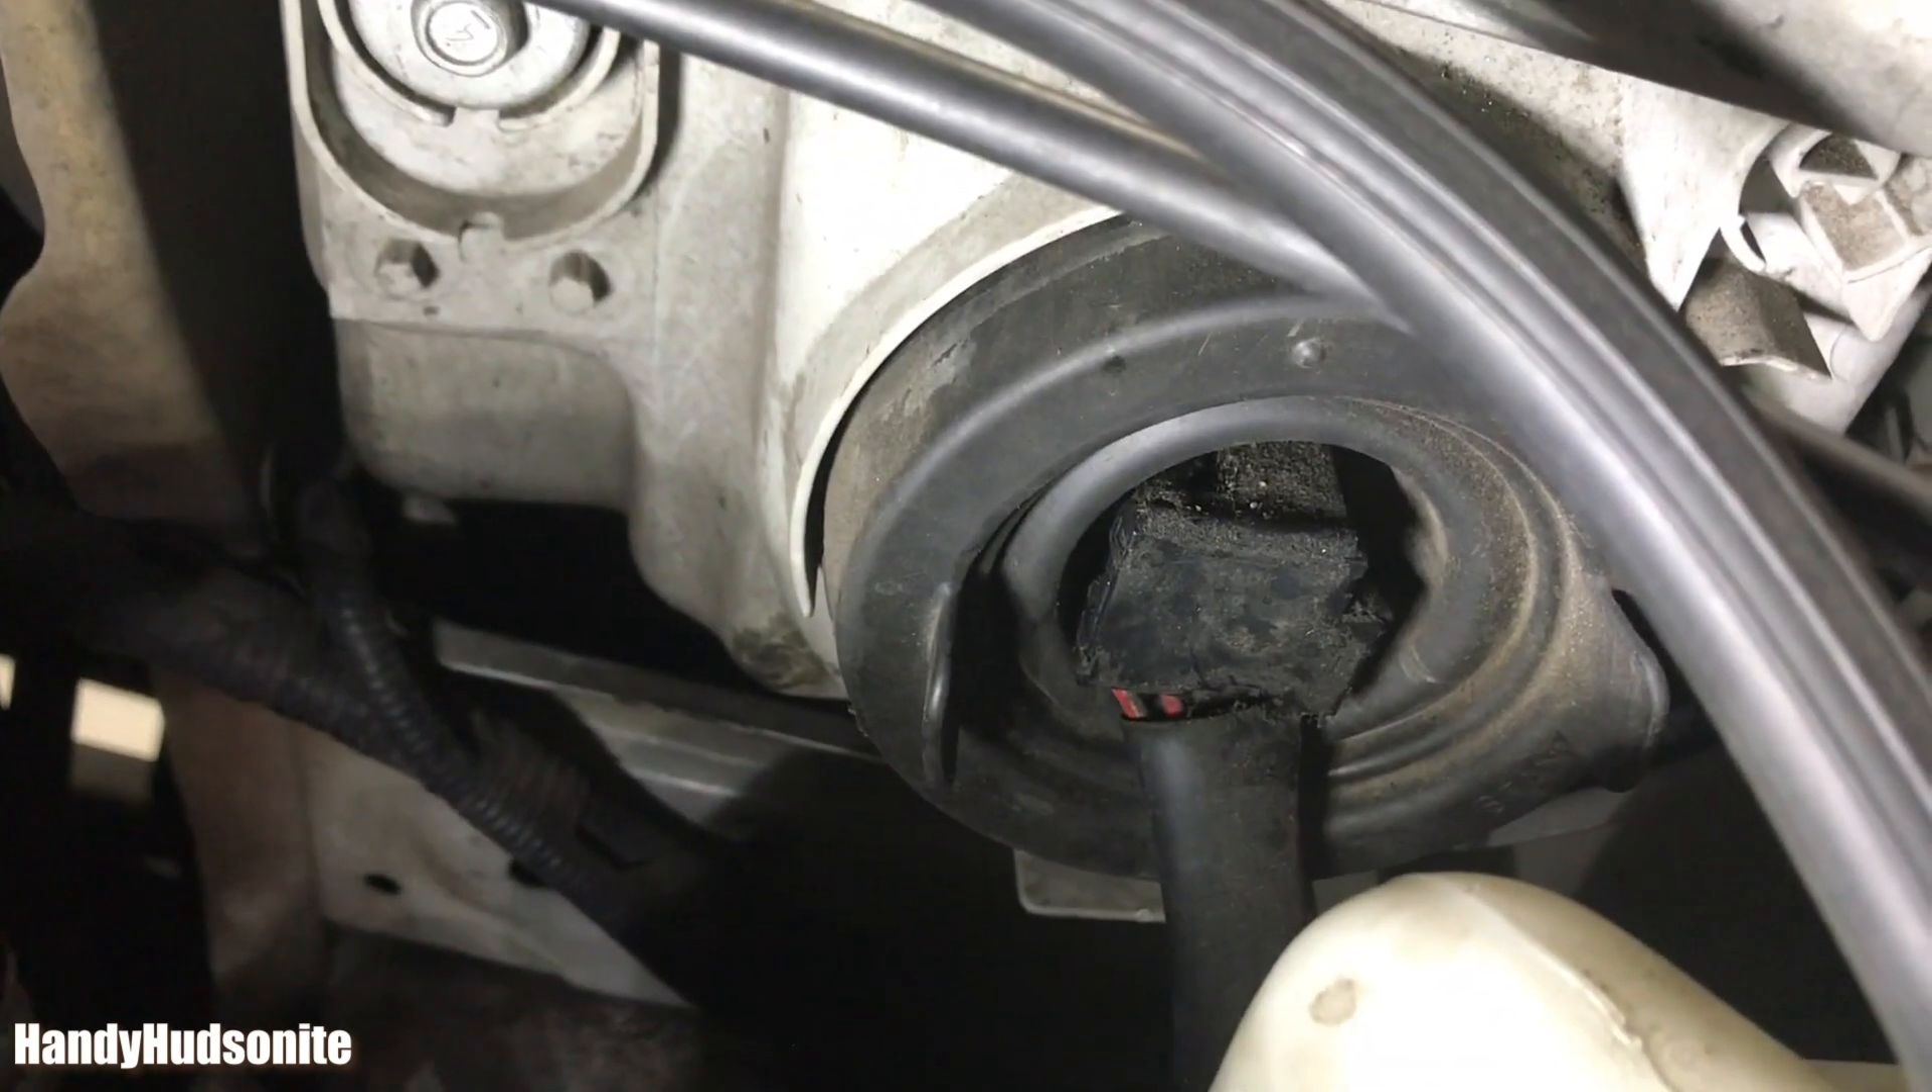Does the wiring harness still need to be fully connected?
No.